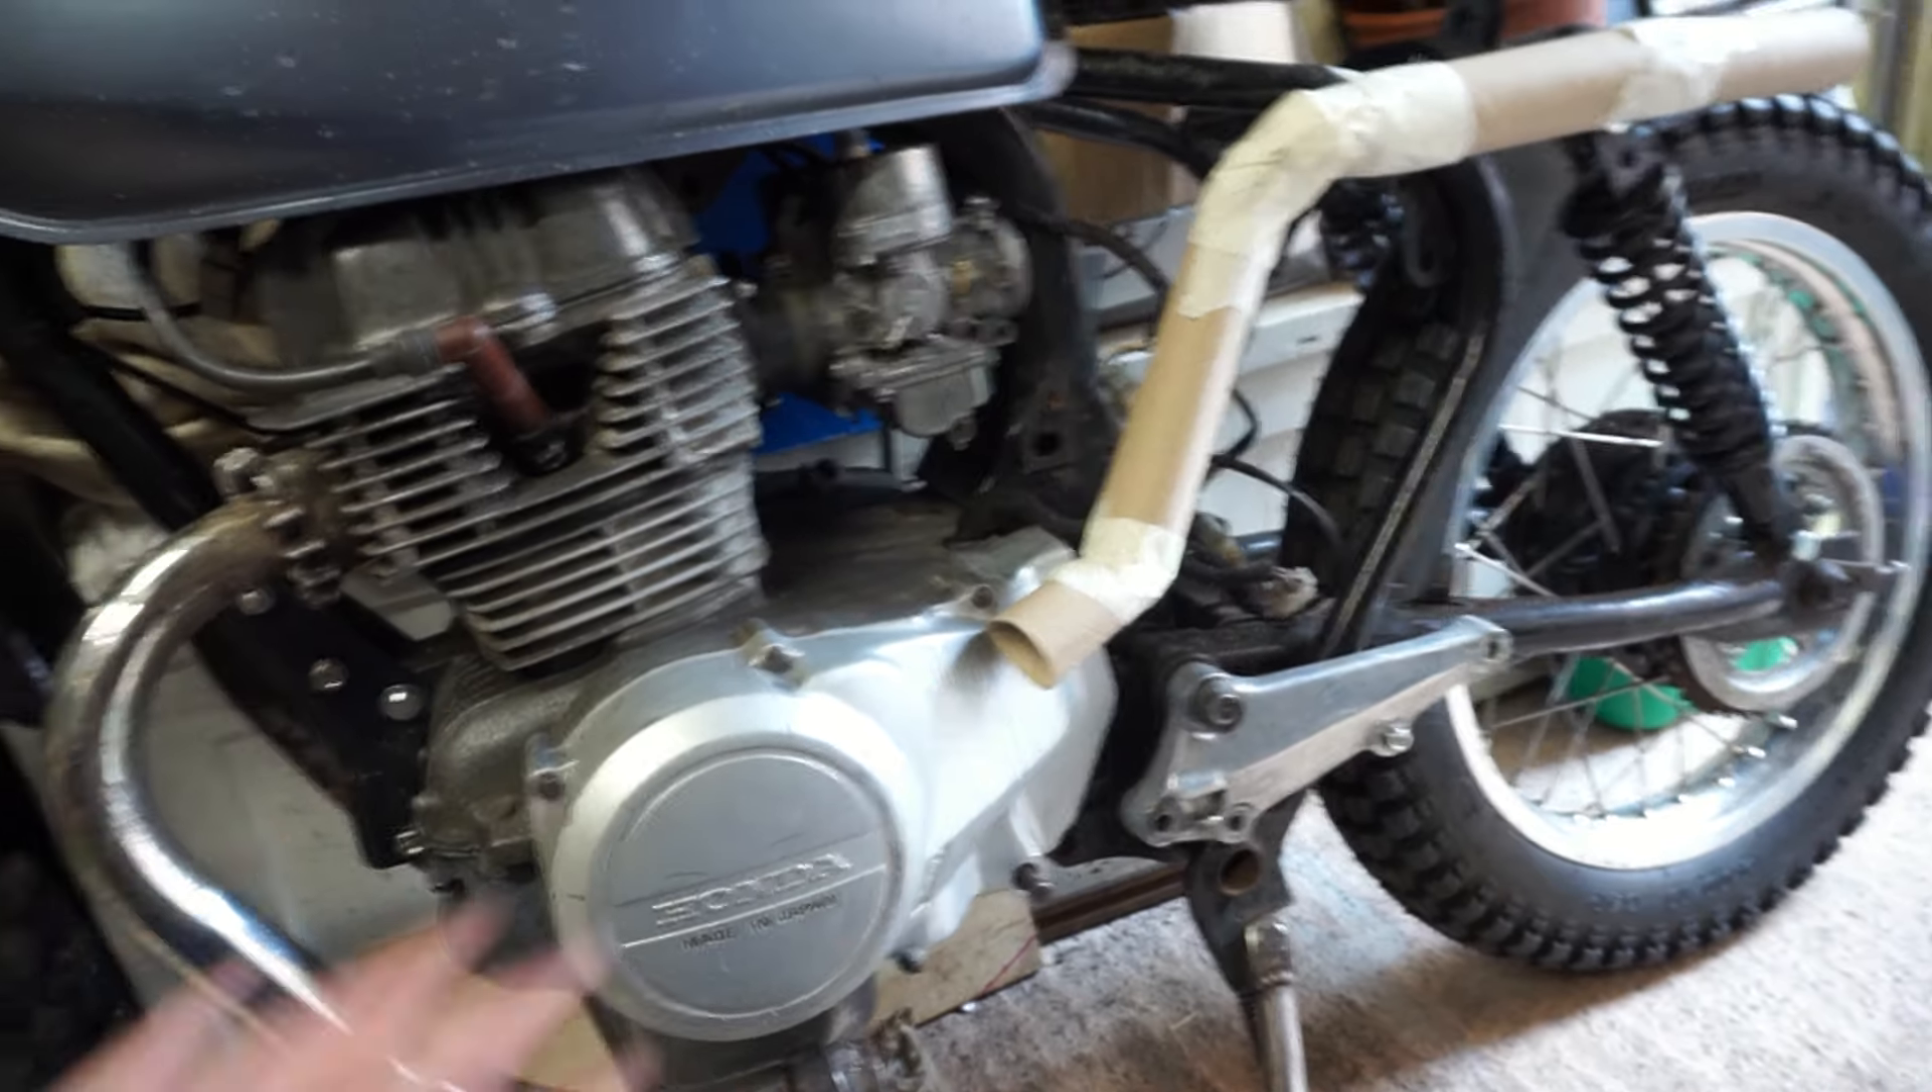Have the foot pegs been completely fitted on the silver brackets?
No.